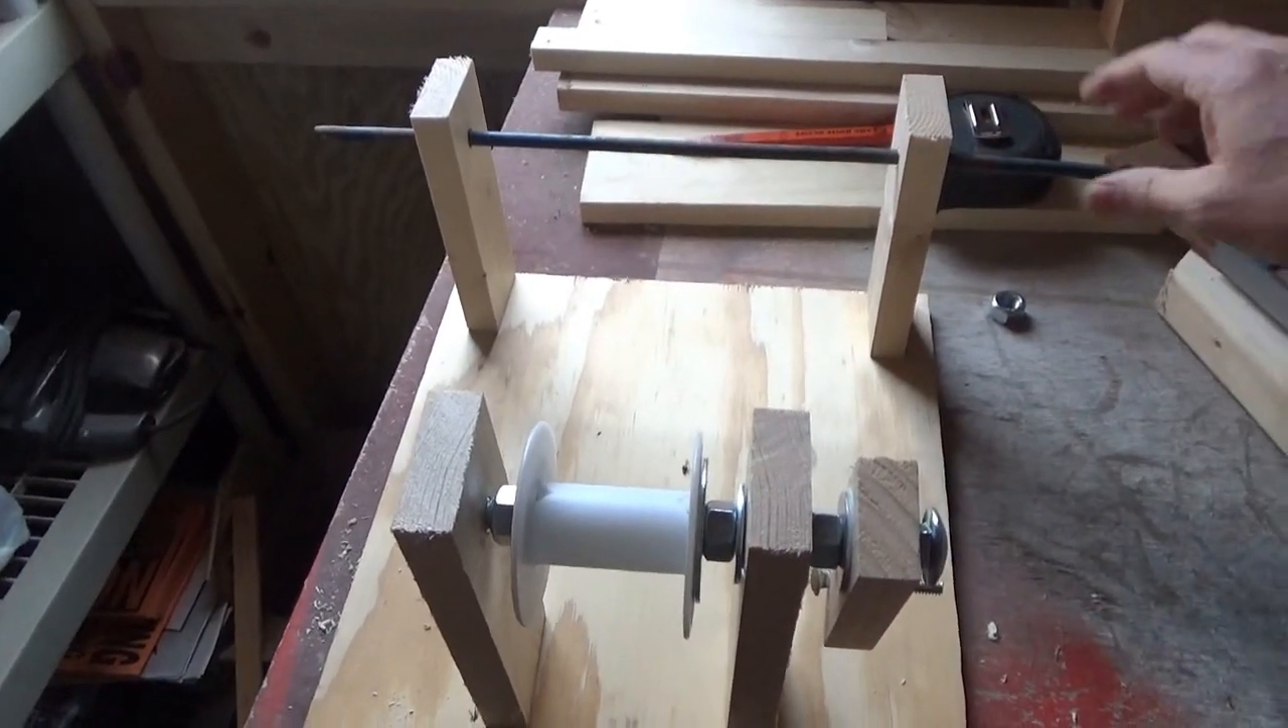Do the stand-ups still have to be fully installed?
No.